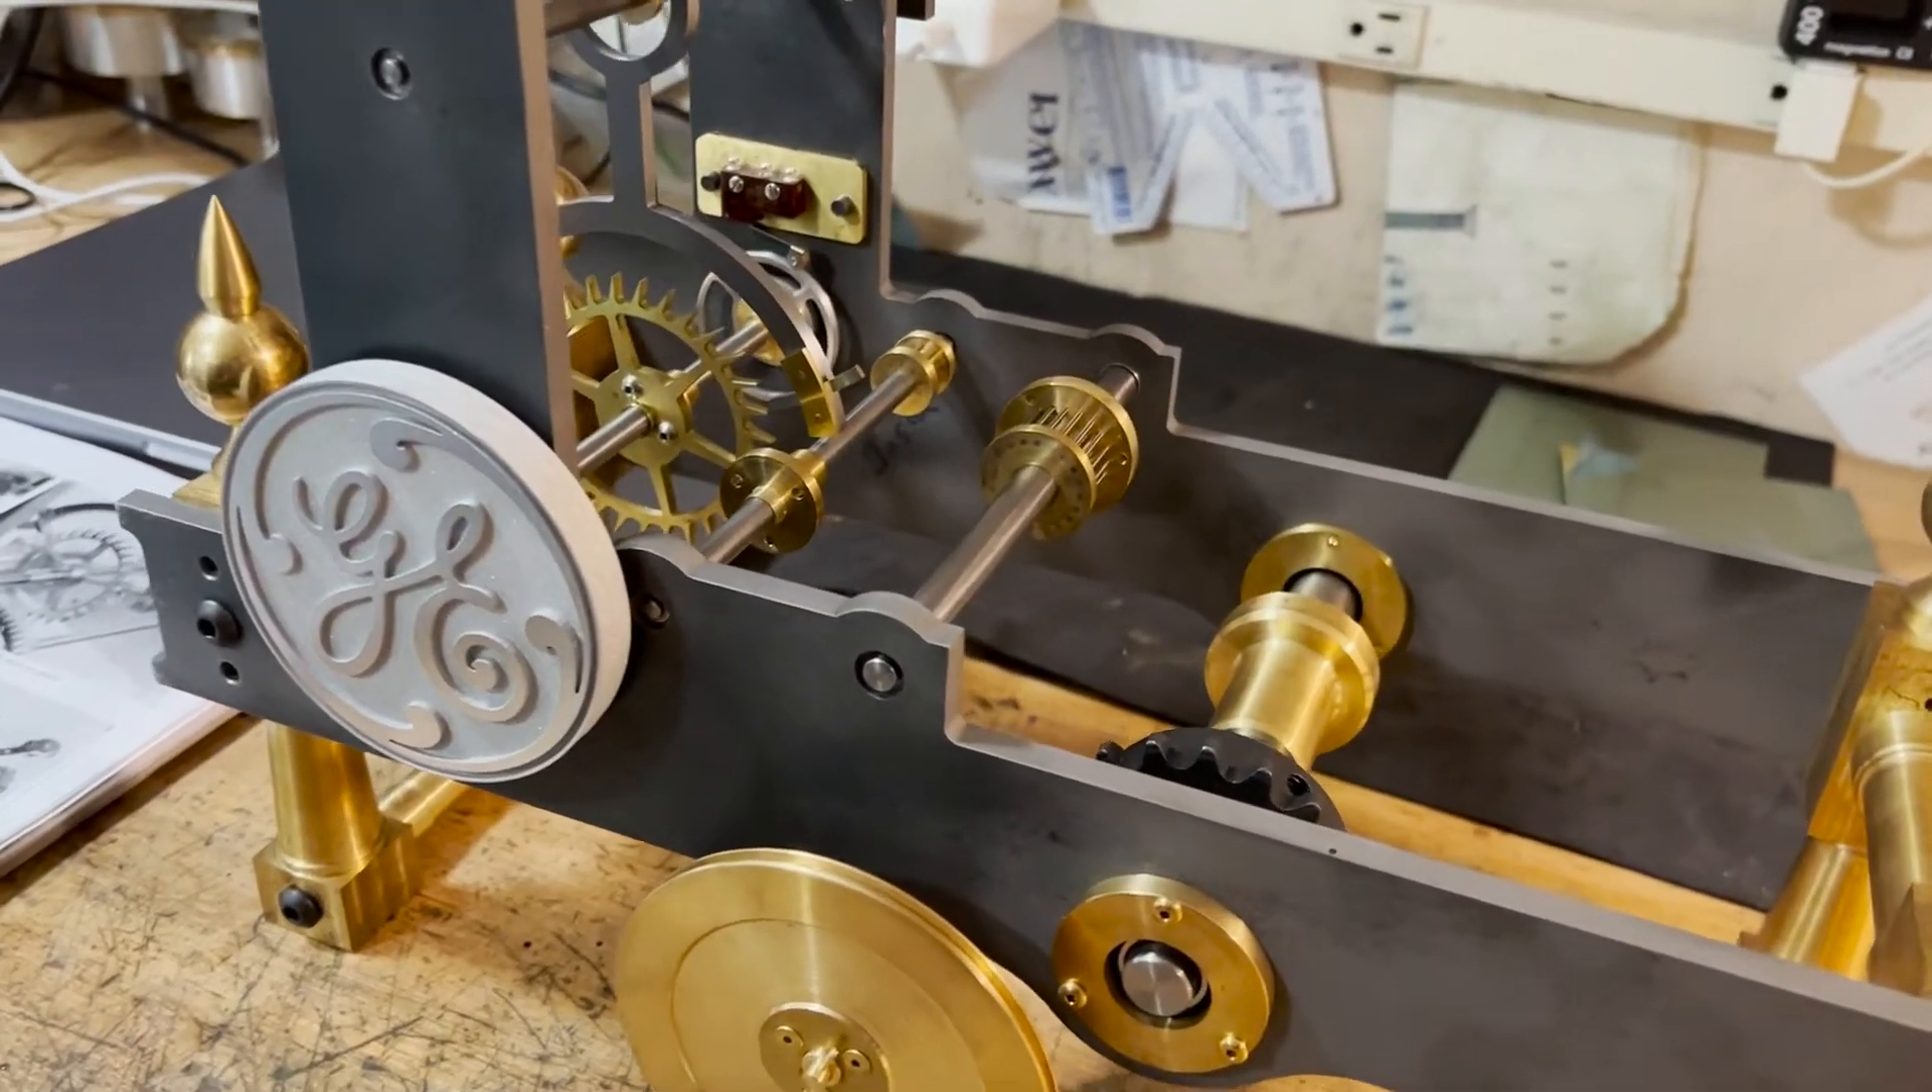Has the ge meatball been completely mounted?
Yes.